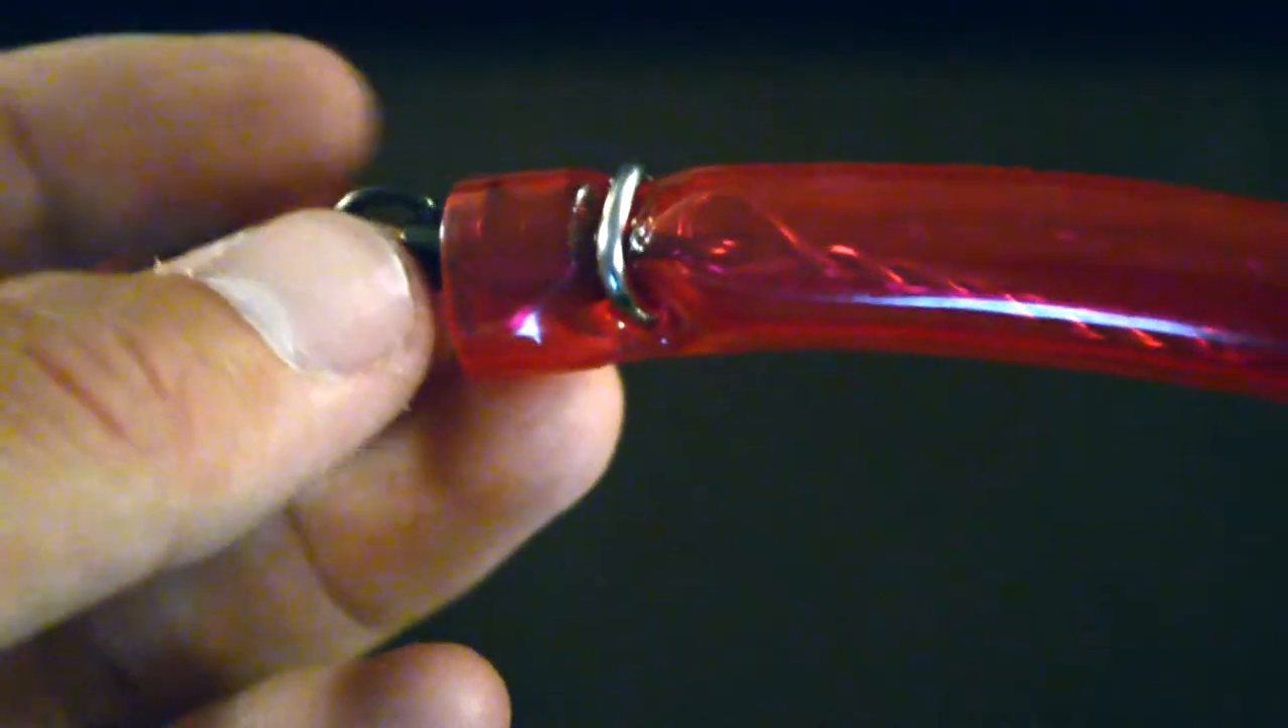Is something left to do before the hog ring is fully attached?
No.